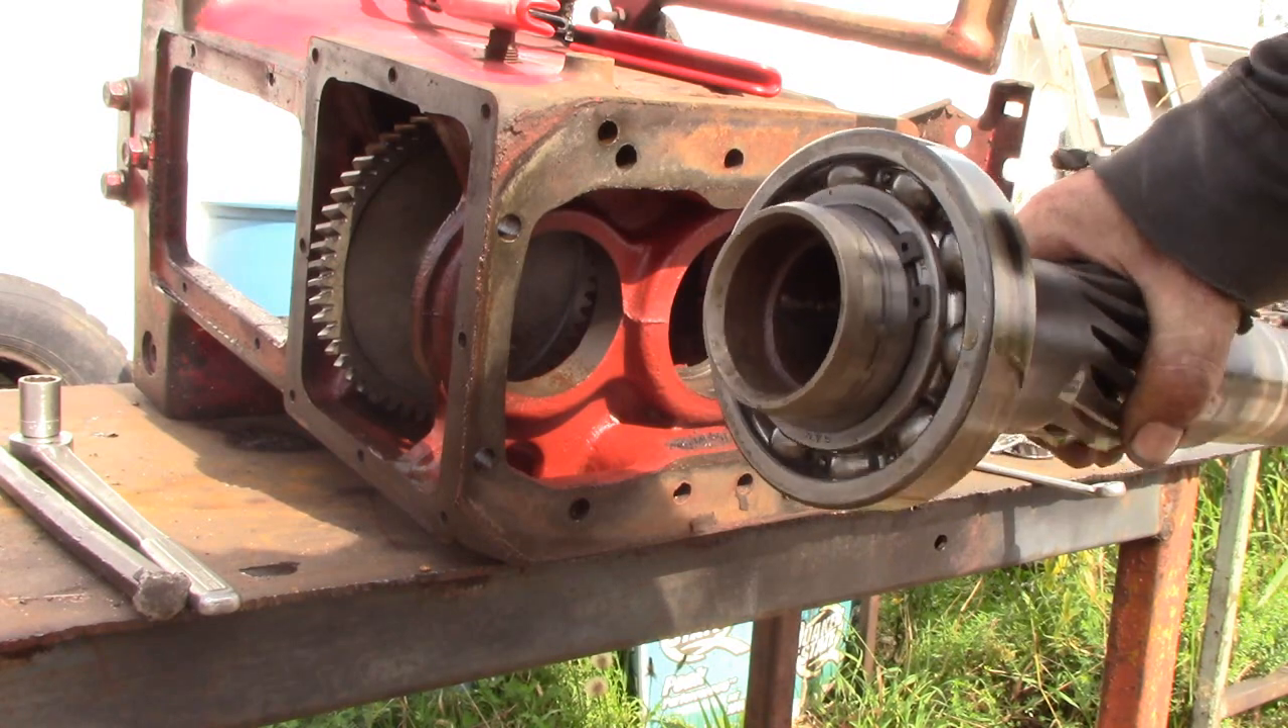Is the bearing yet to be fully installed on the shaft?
No.